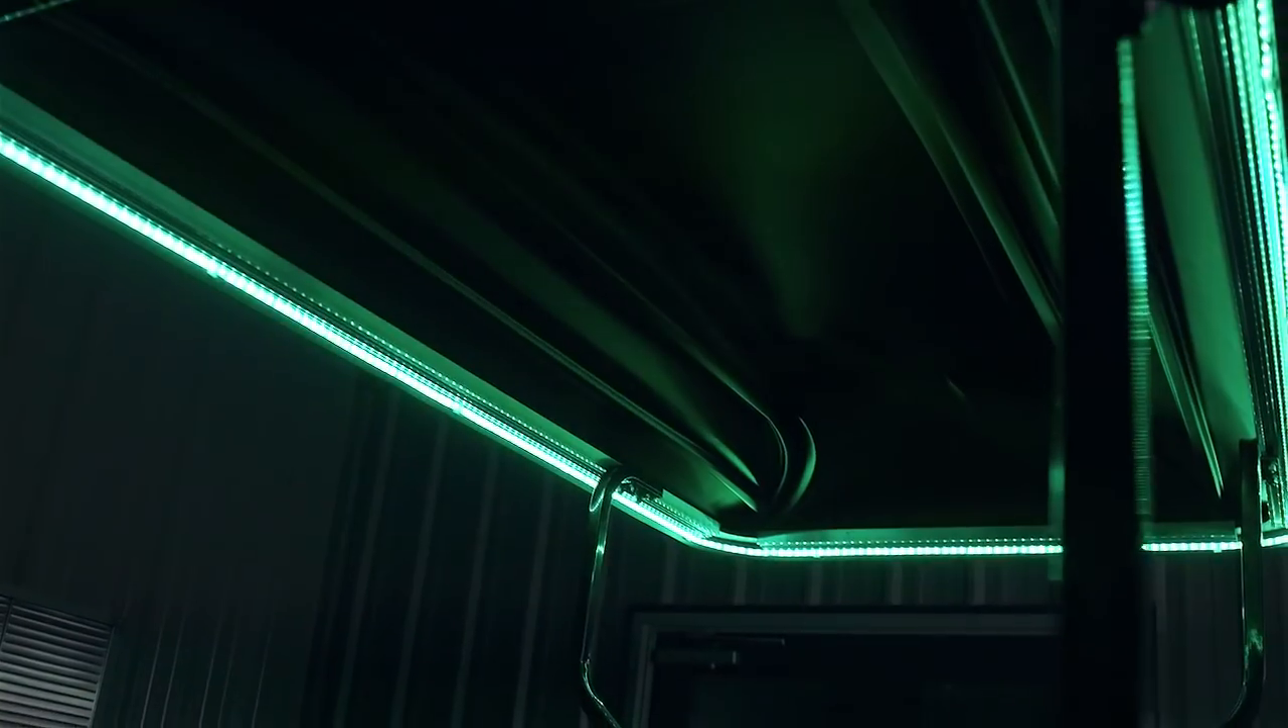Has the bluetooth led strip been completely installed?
Yes.